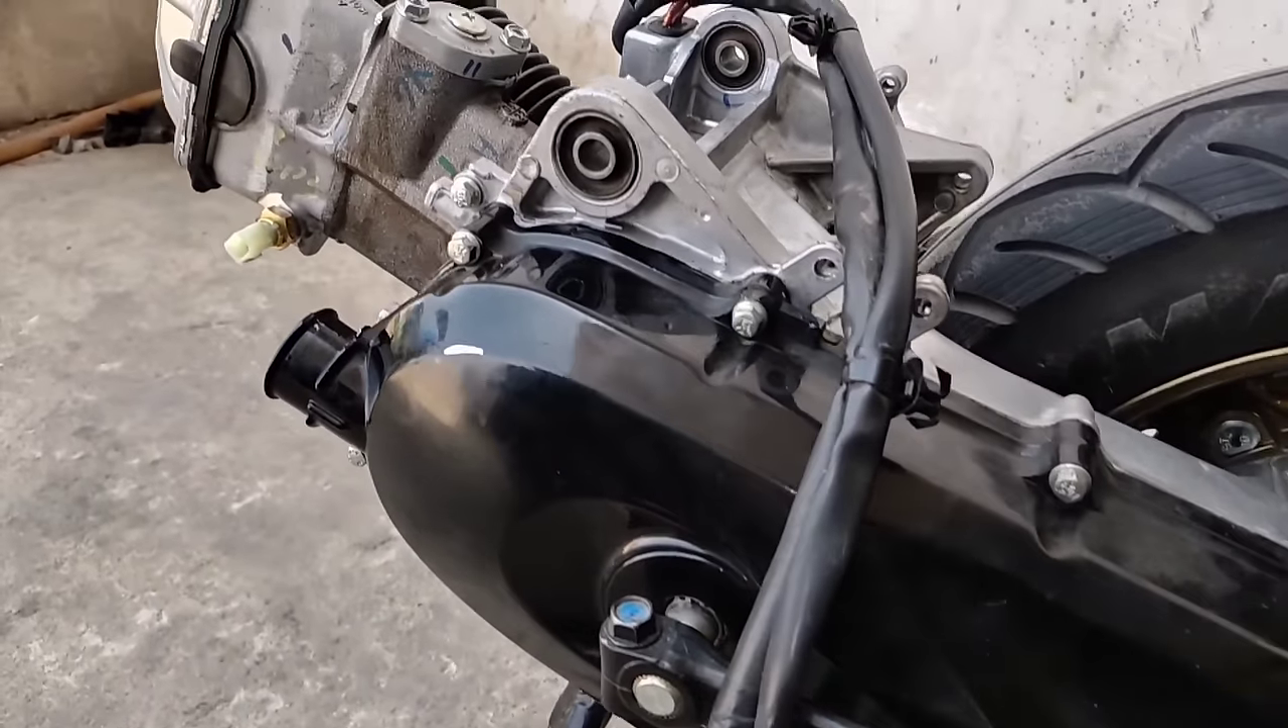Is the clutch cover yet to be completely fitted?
No.